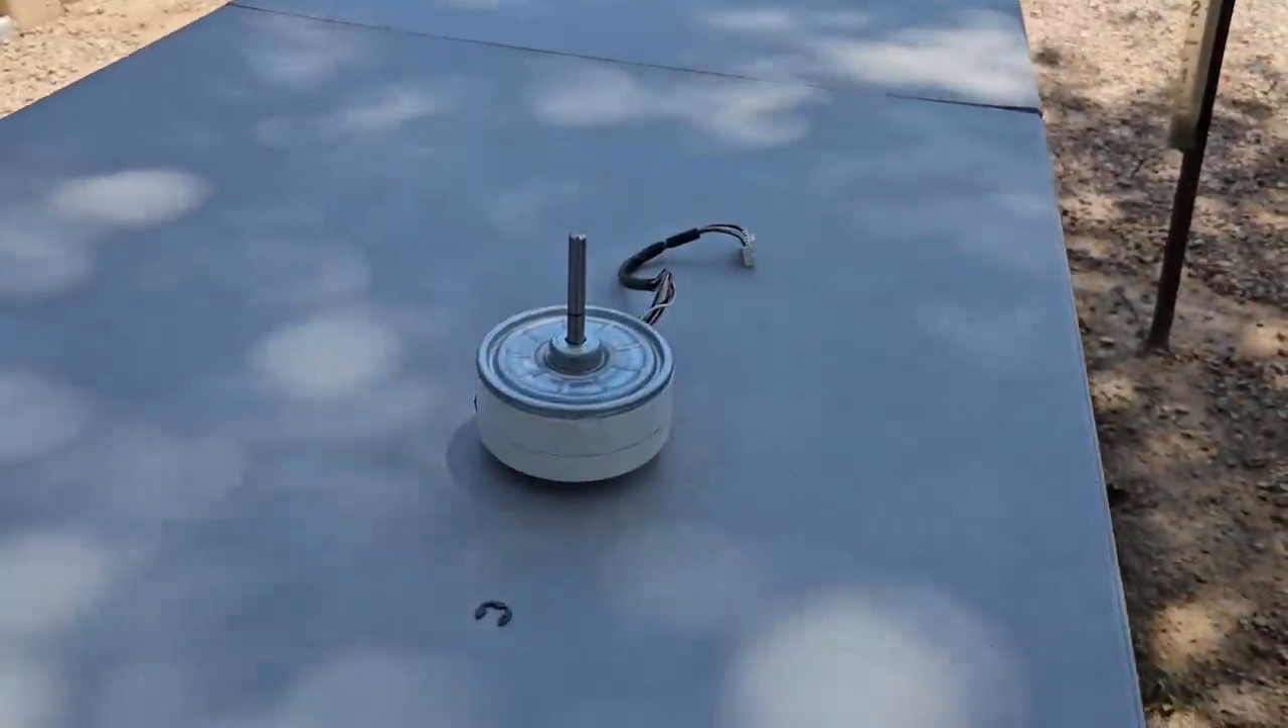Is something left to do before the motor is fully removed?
No.